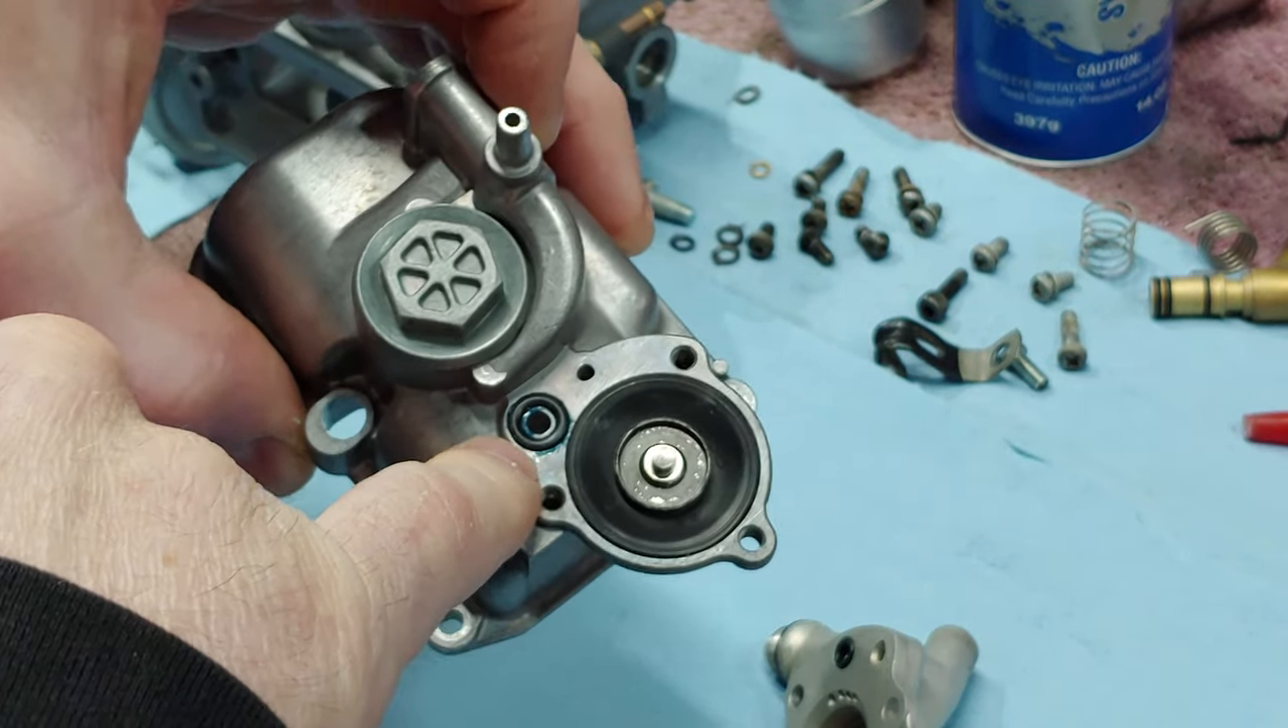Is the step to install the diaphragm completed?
Yes.